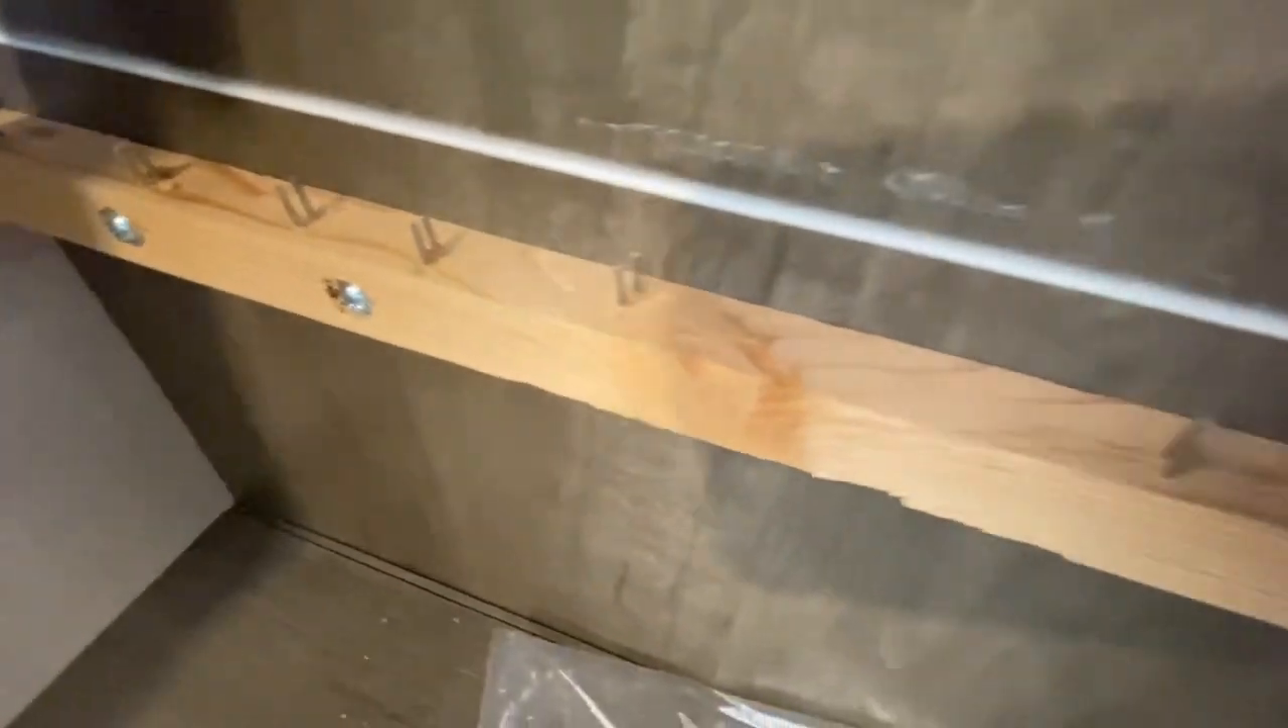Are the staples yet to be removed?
Yes.